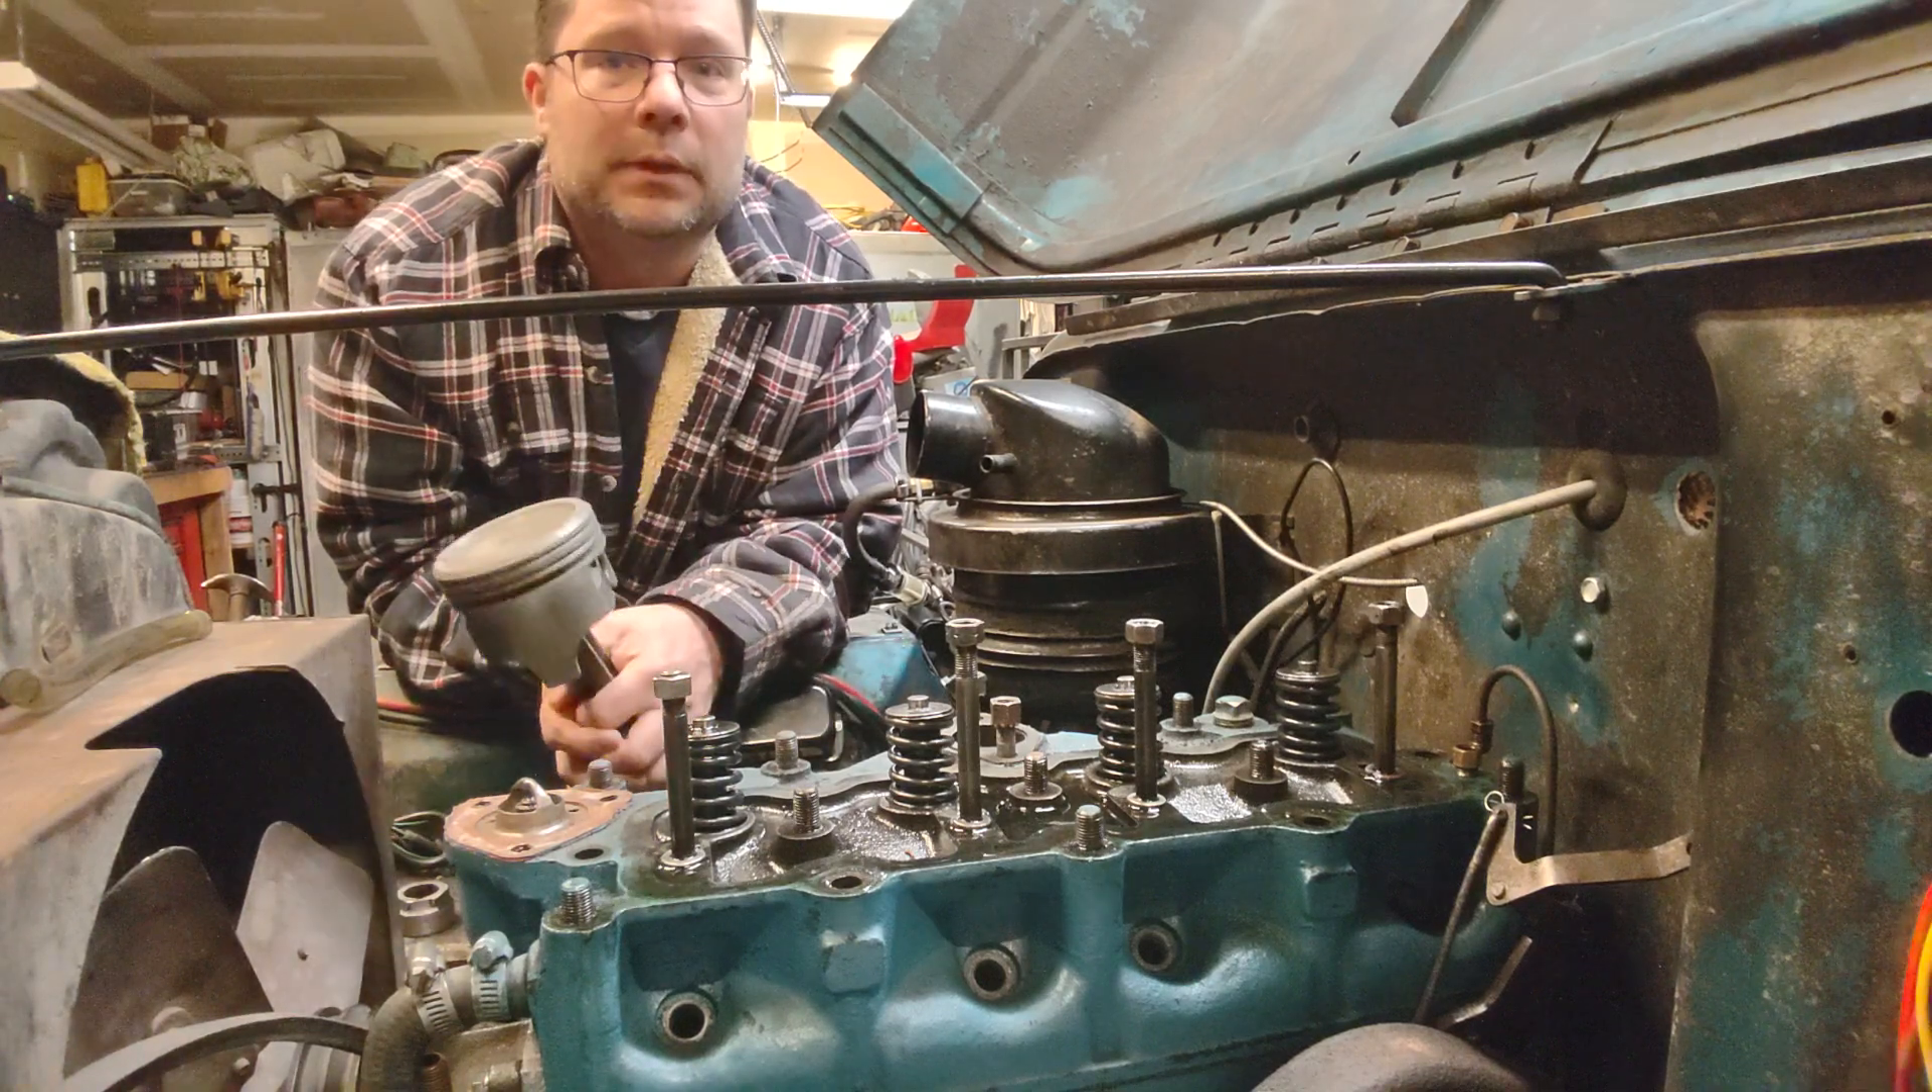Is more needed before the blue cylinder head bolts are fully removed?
Yes.